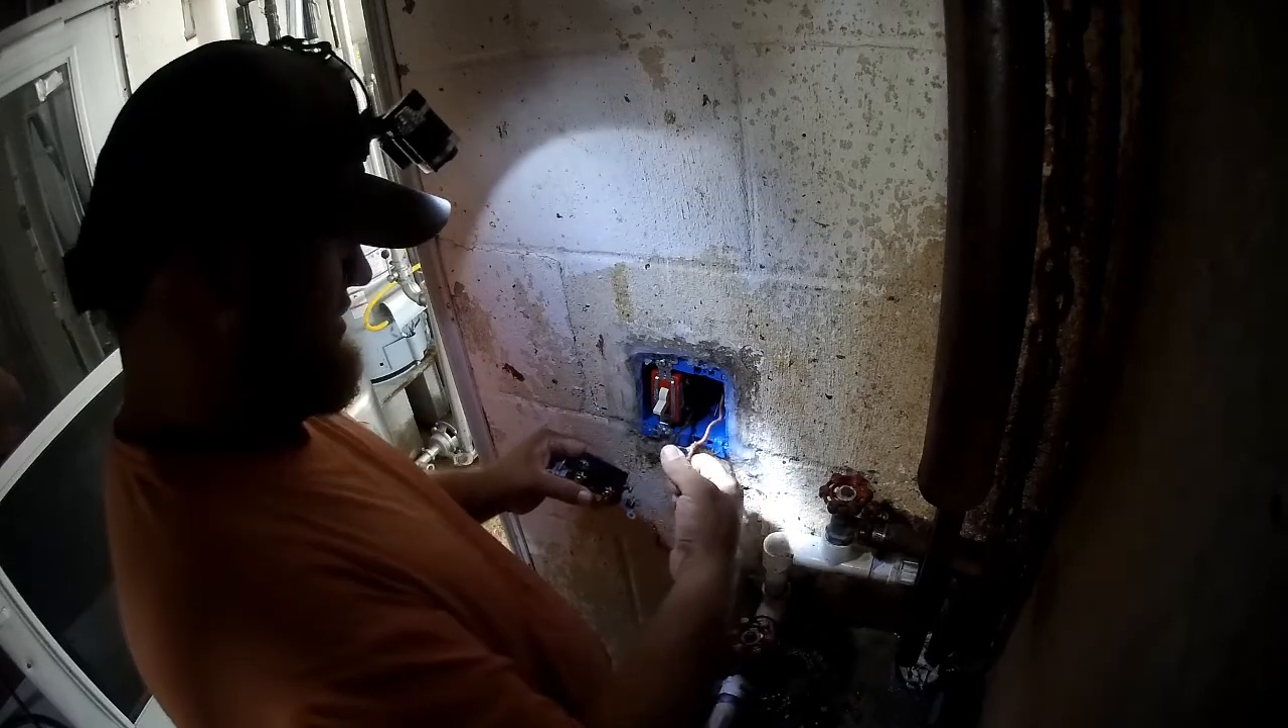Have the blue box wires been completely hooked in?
No.